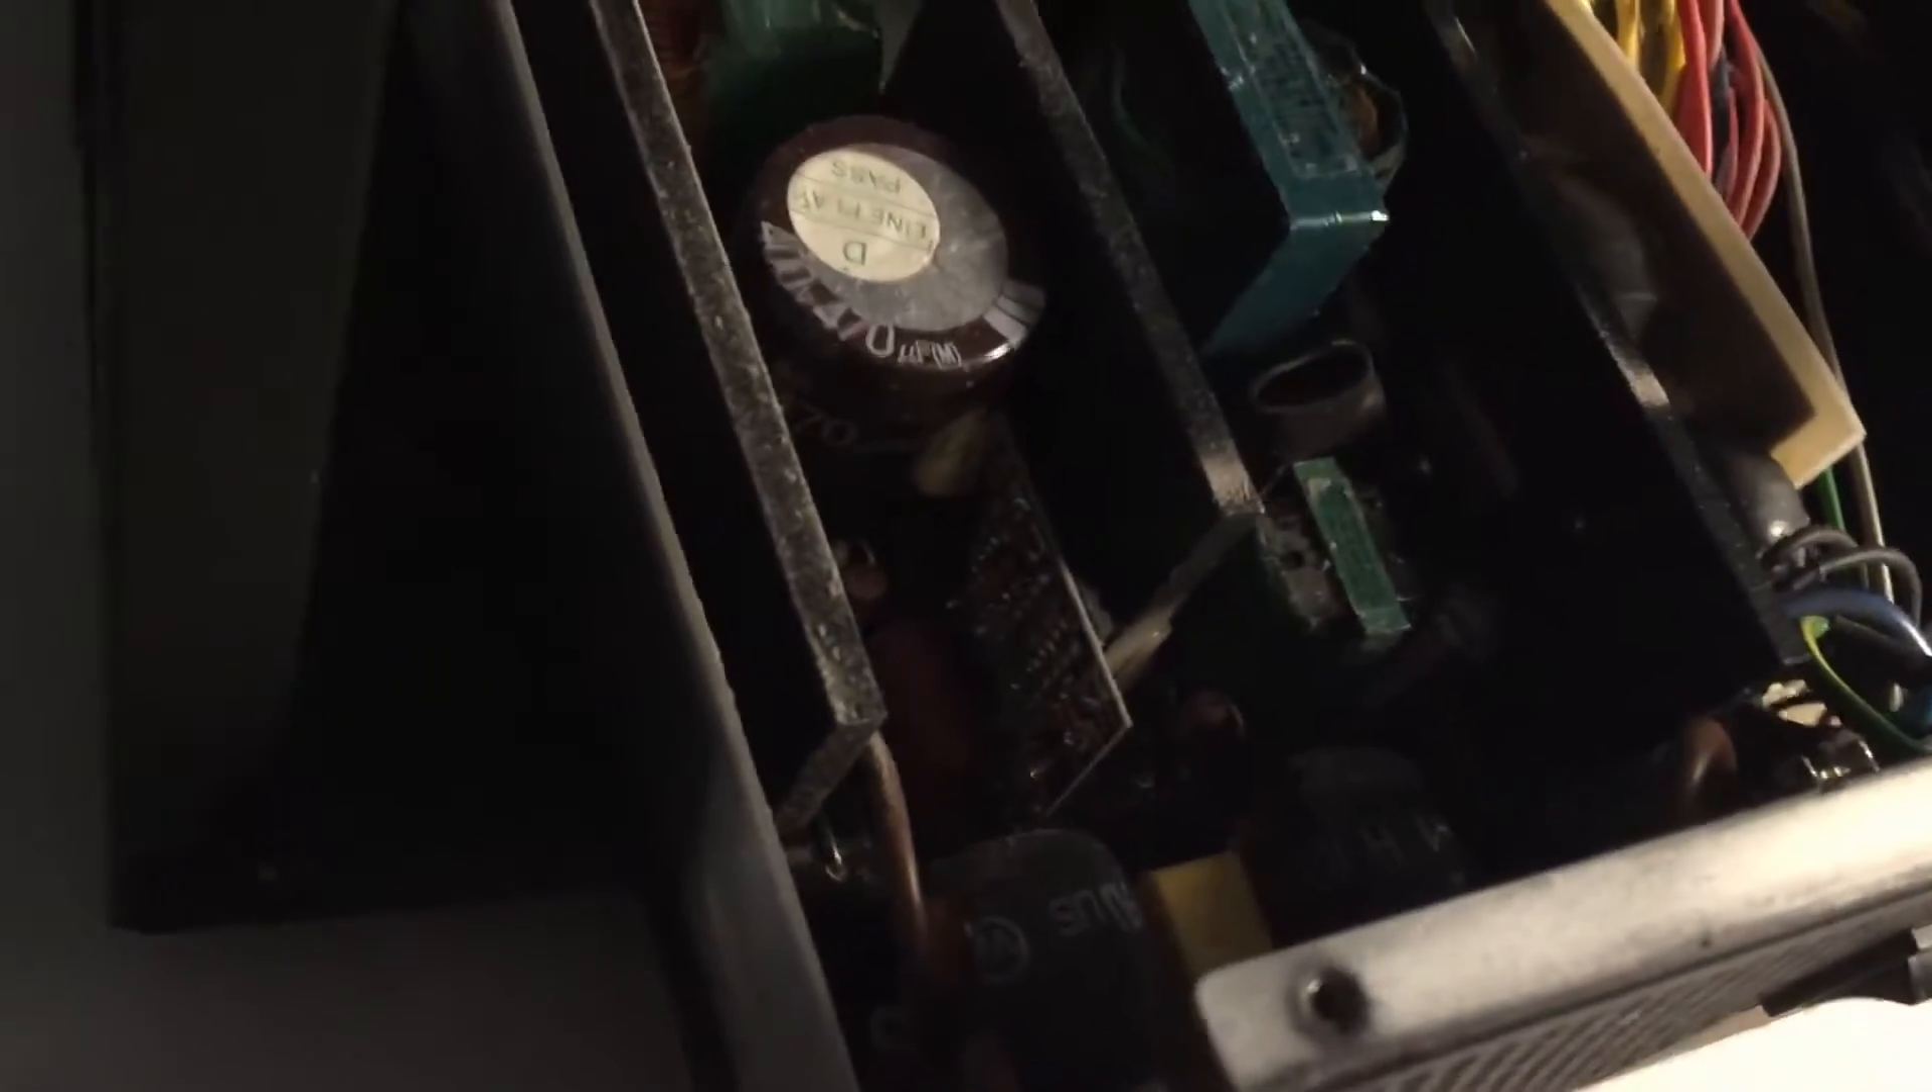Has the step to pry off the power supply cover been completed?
Yes.